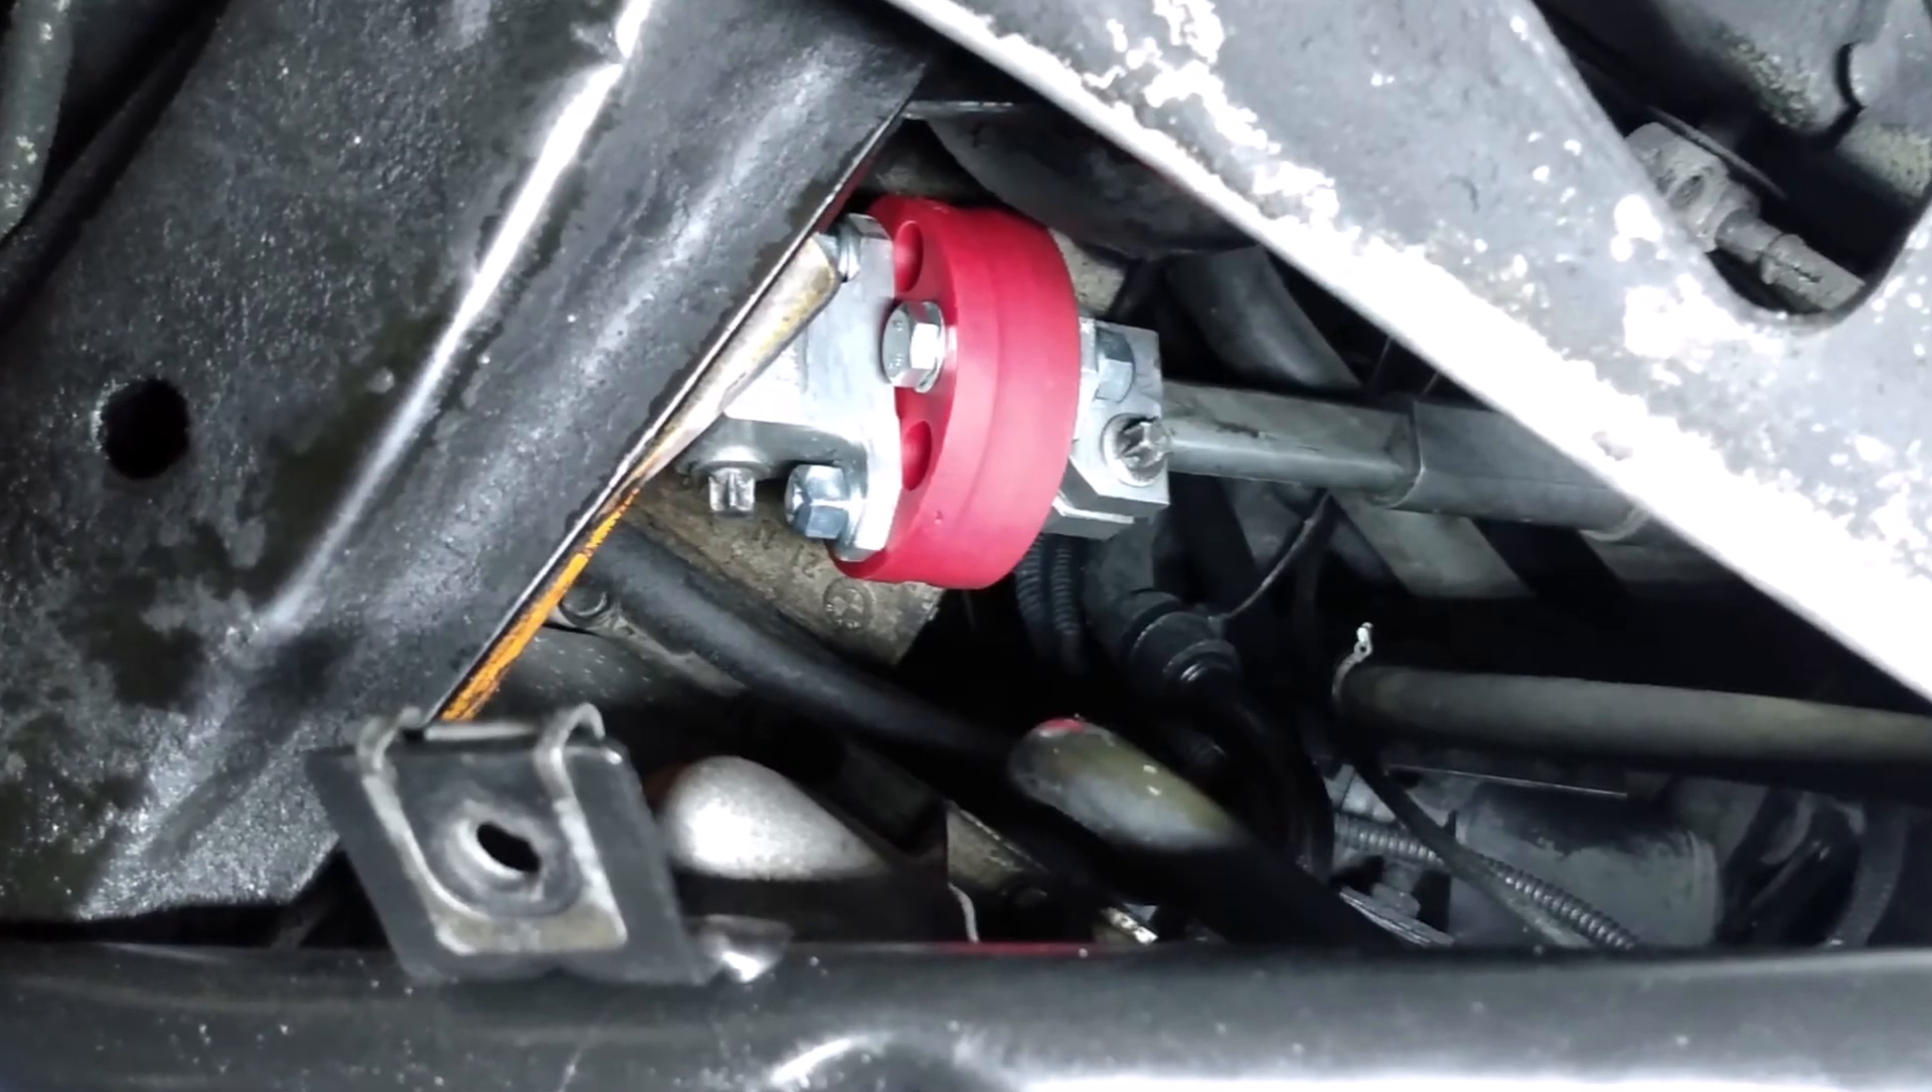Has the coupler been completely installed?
Yes.